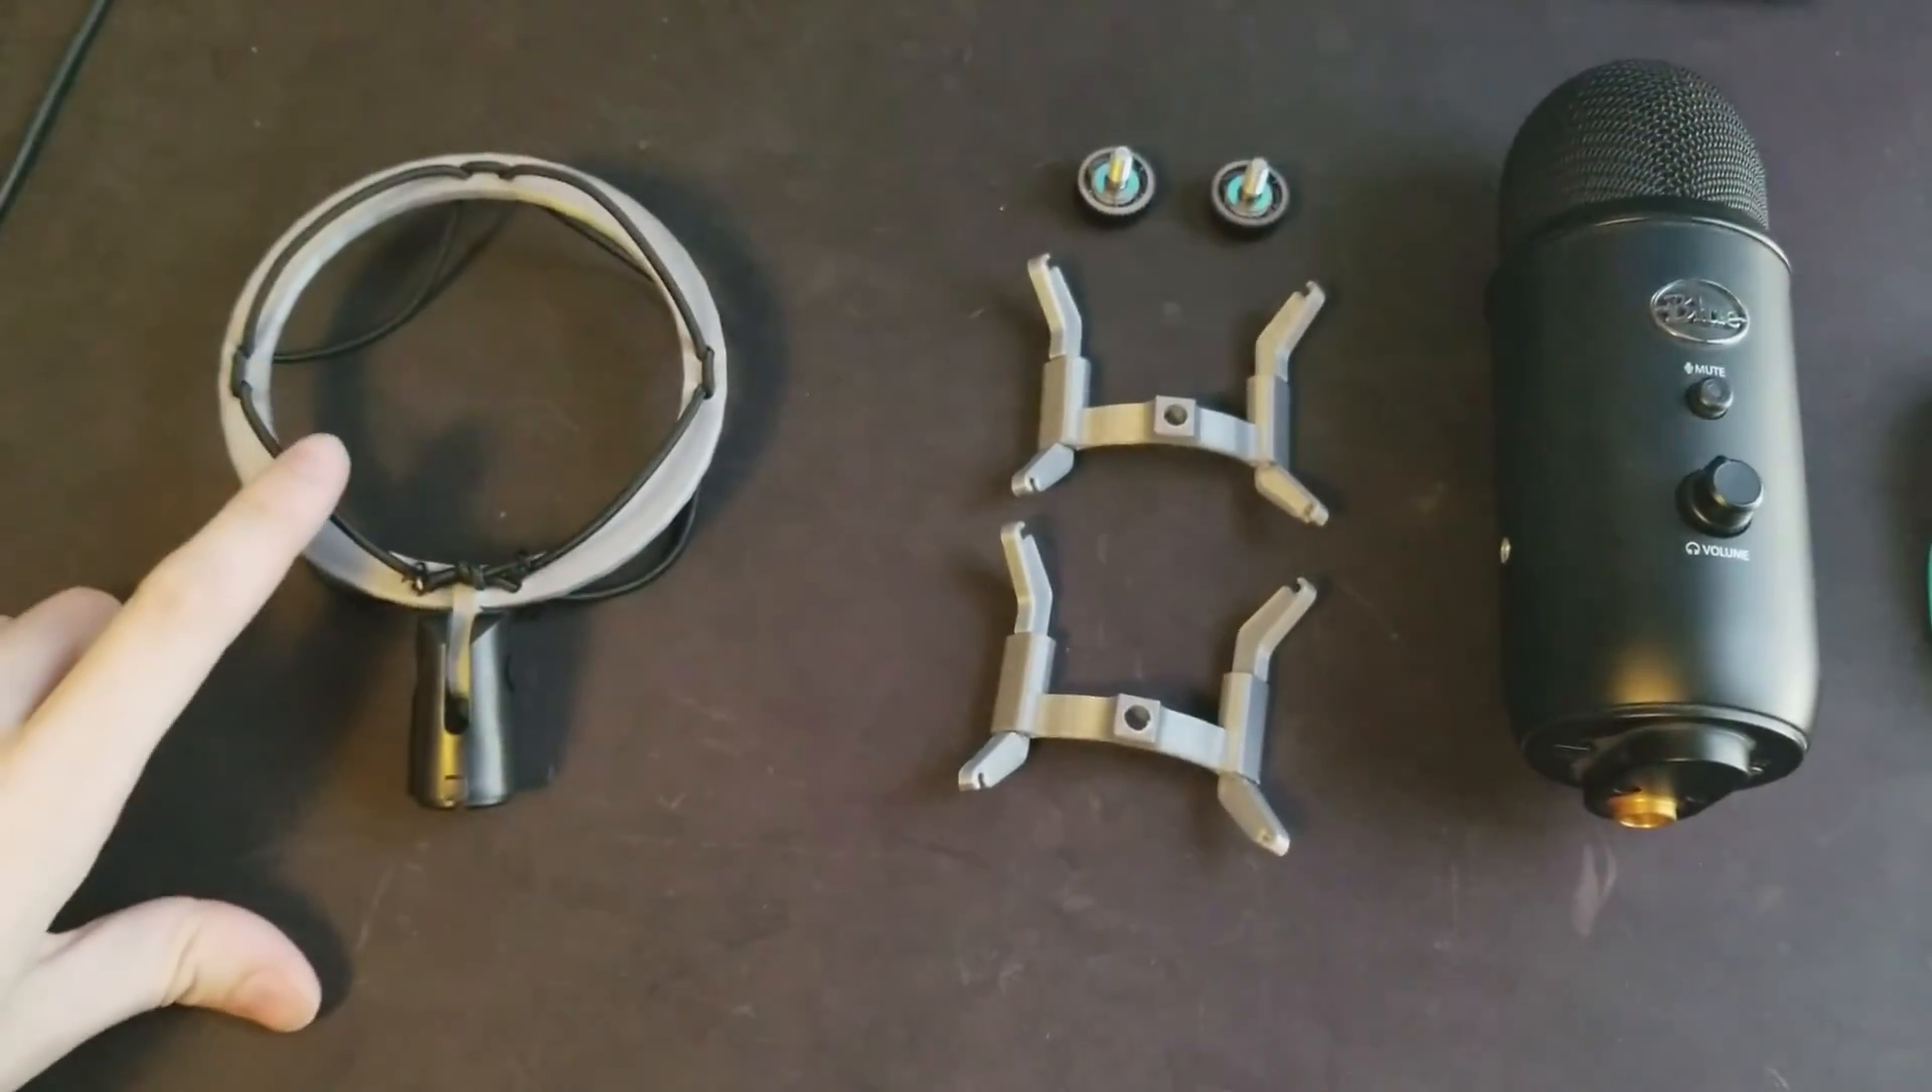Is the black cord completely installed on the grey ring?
Yes.